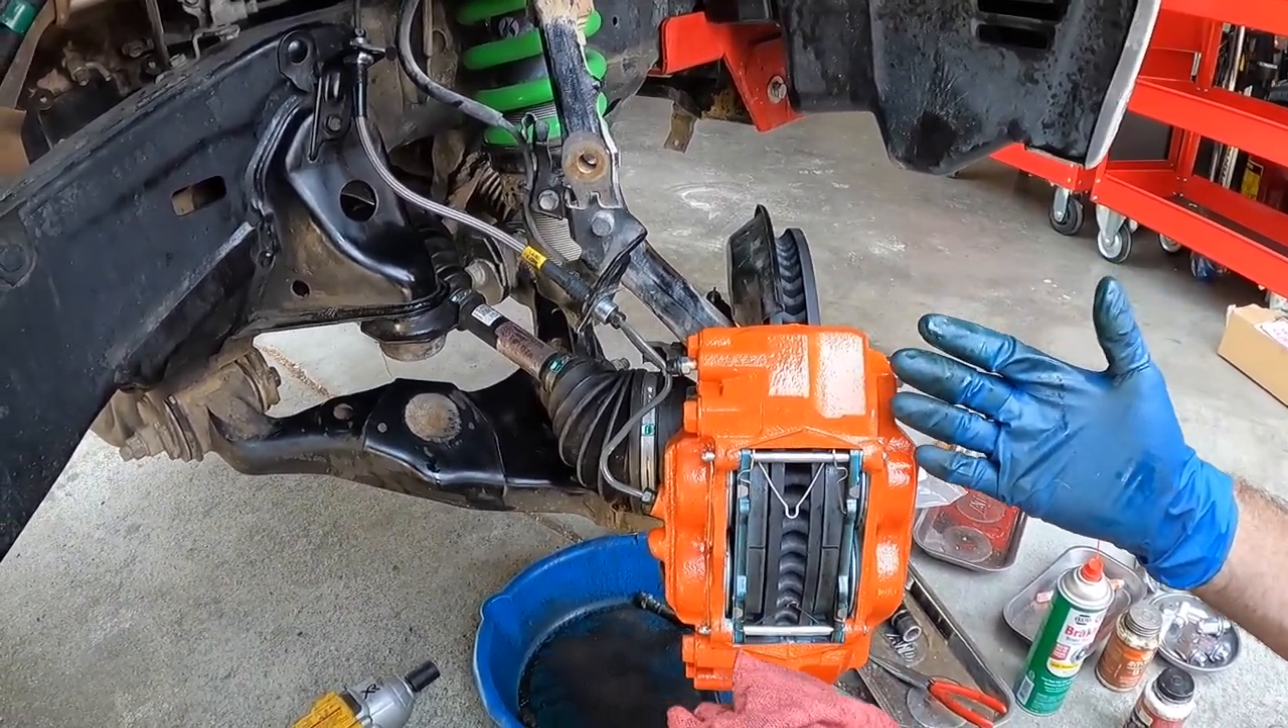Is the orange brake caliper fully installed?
Yes.